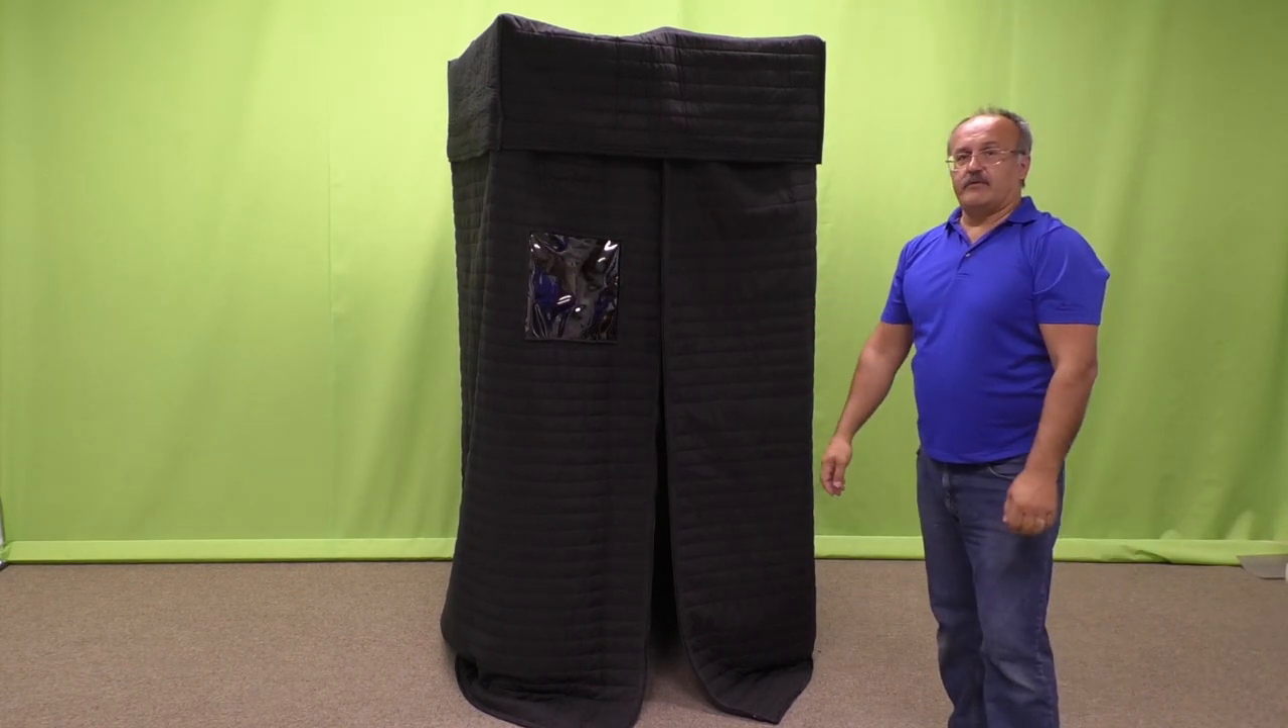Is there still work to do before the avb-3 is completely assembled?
No.